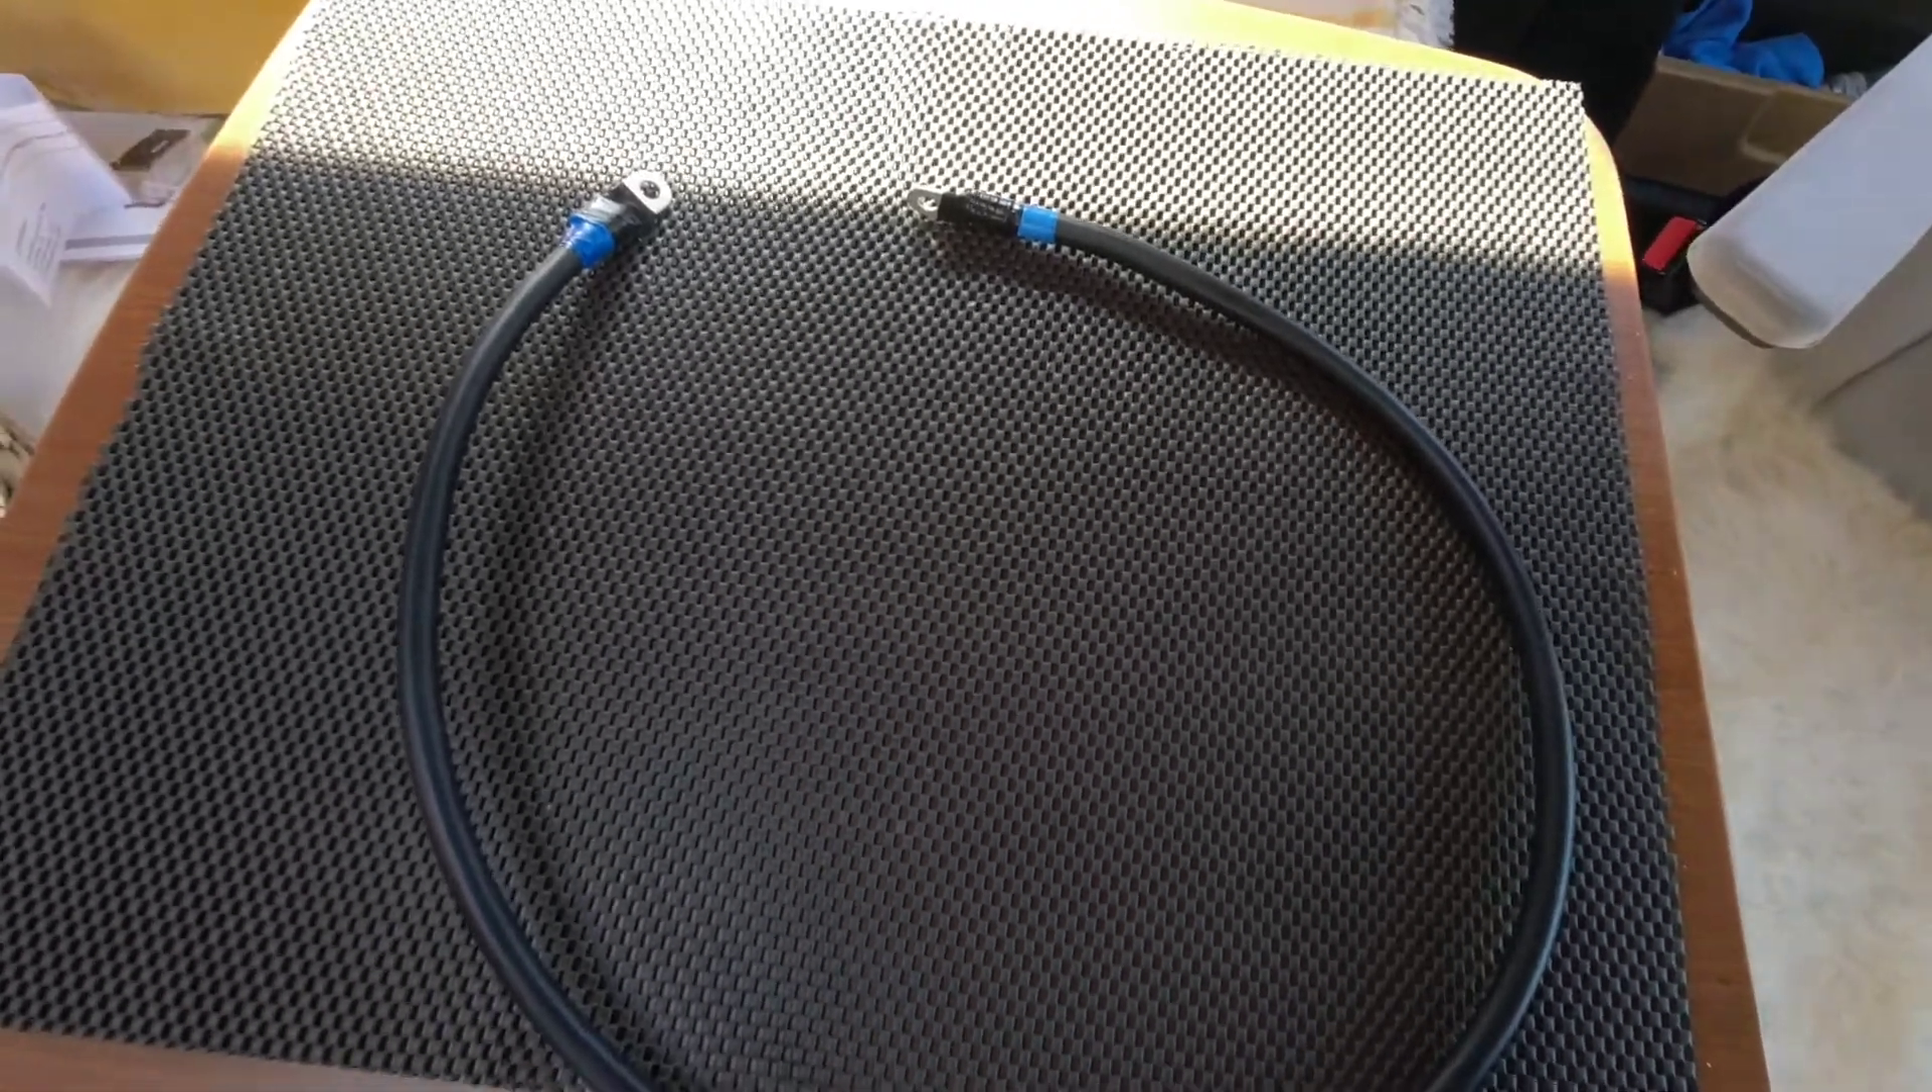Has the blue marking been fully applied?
Yes.